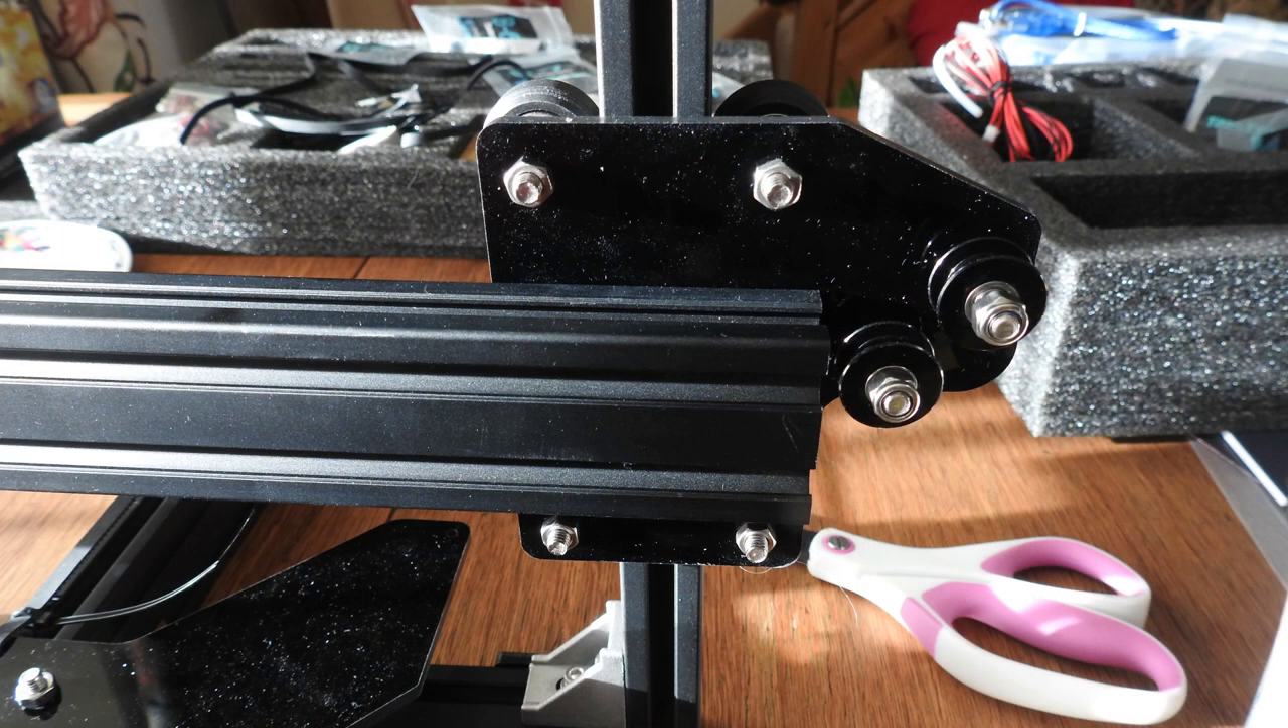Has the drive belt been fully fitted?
No.